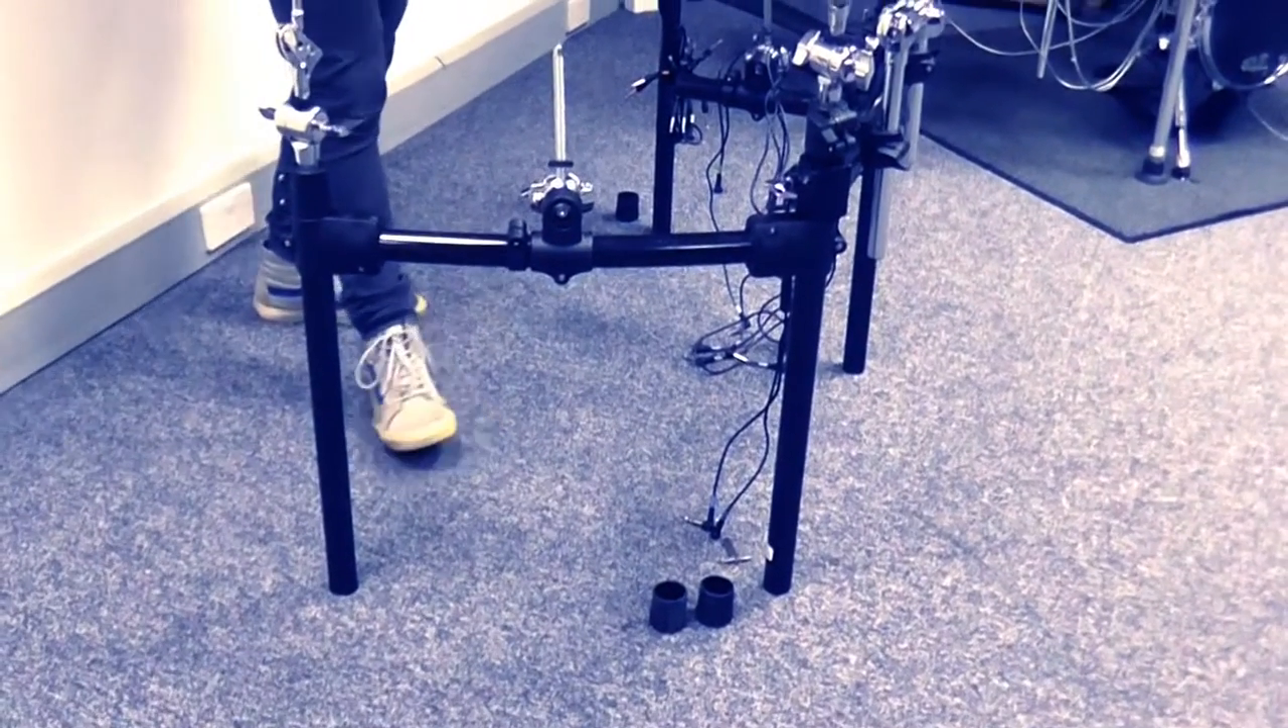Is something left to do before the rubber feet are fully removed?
No.